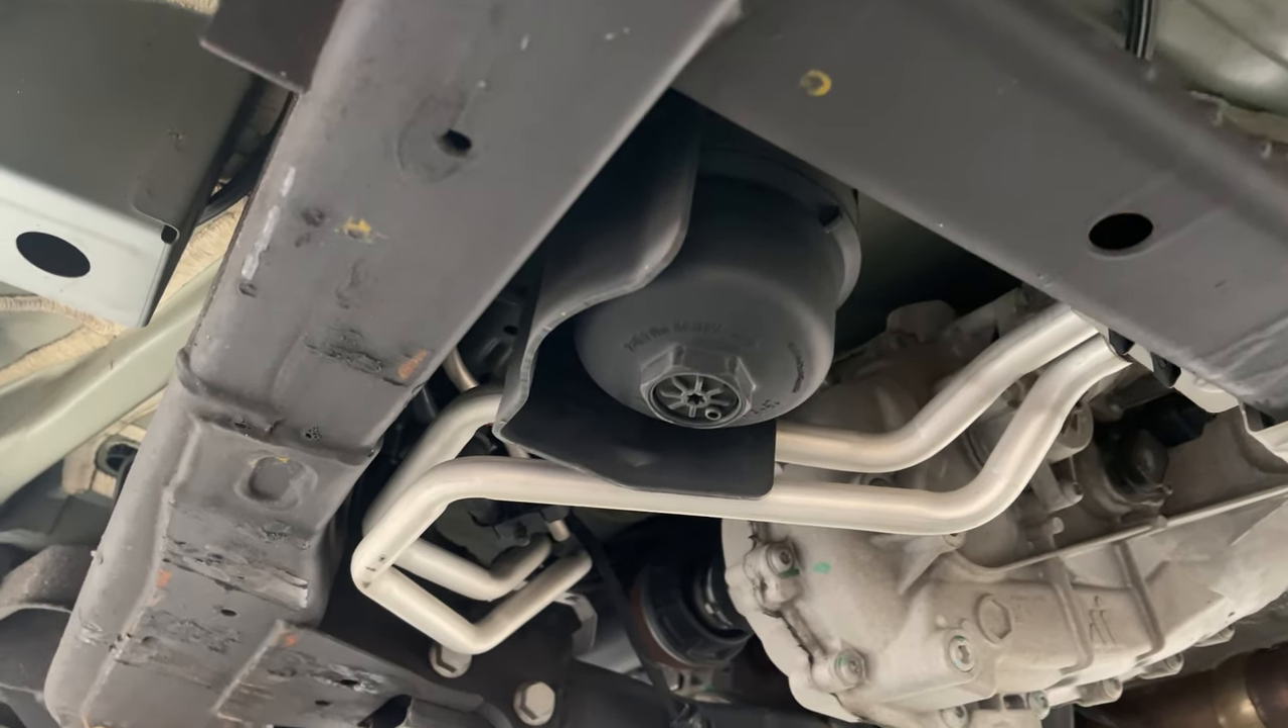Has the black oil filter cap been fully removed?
No.